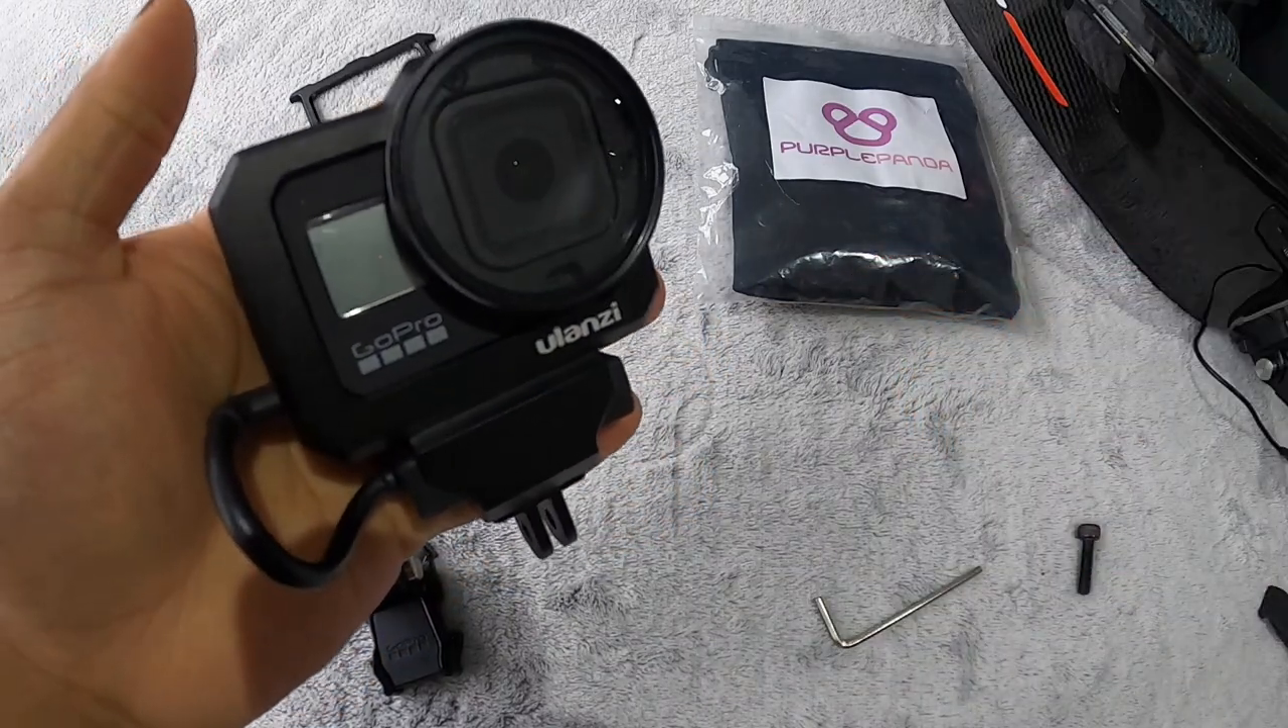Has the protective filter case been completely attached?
Yes.